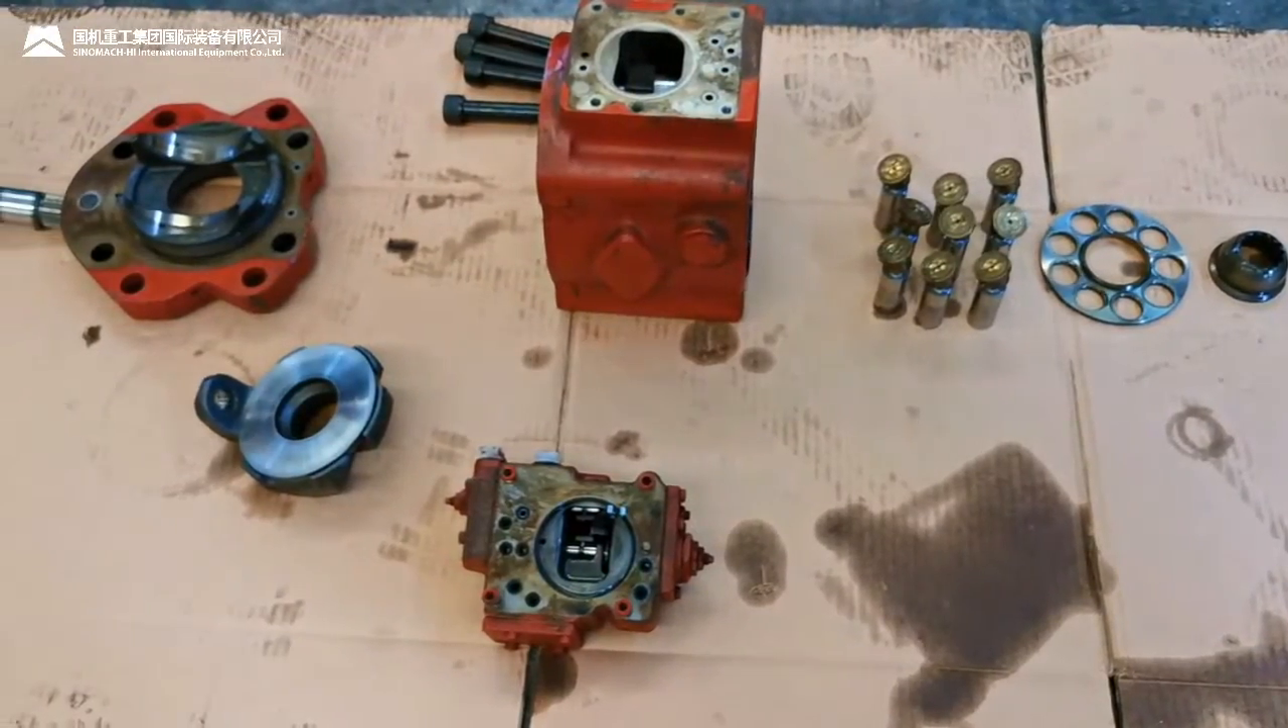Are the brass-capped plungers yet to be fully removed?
No.